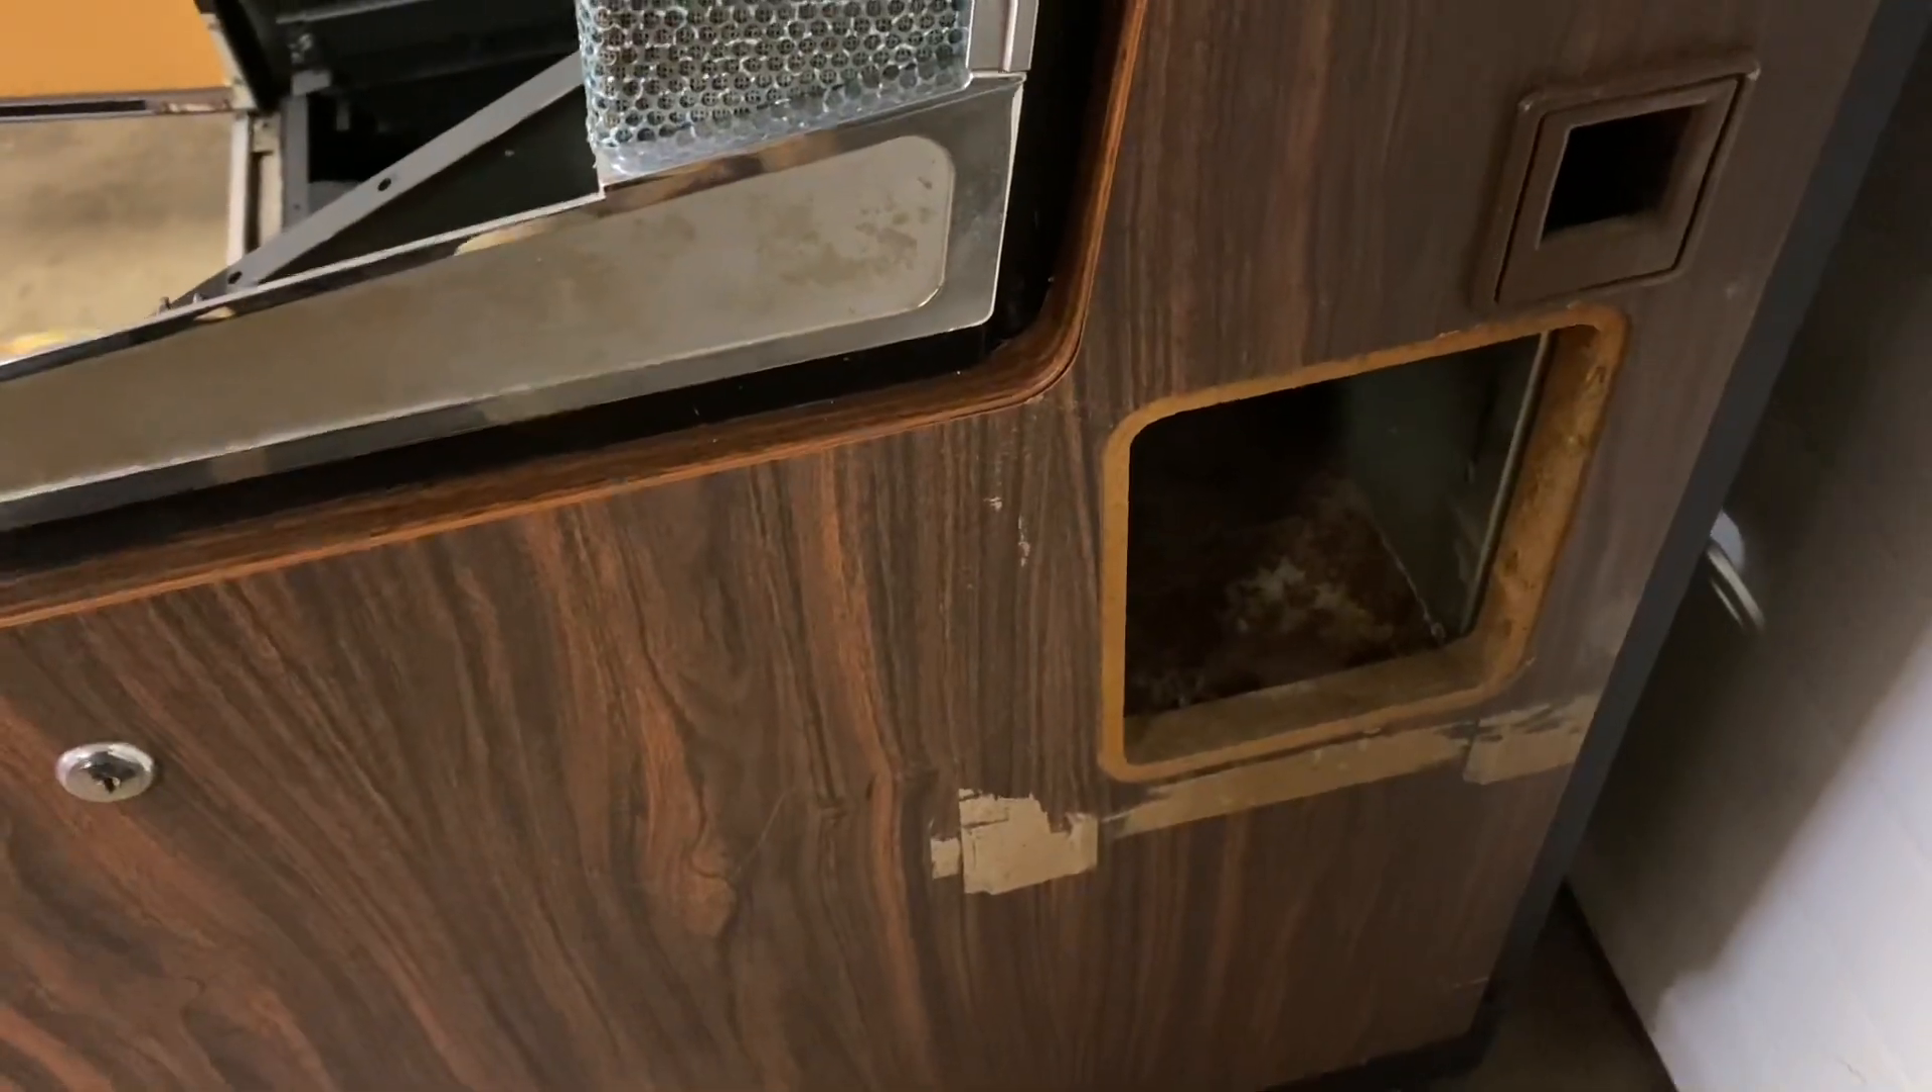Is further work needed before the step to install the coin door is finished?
Yes.